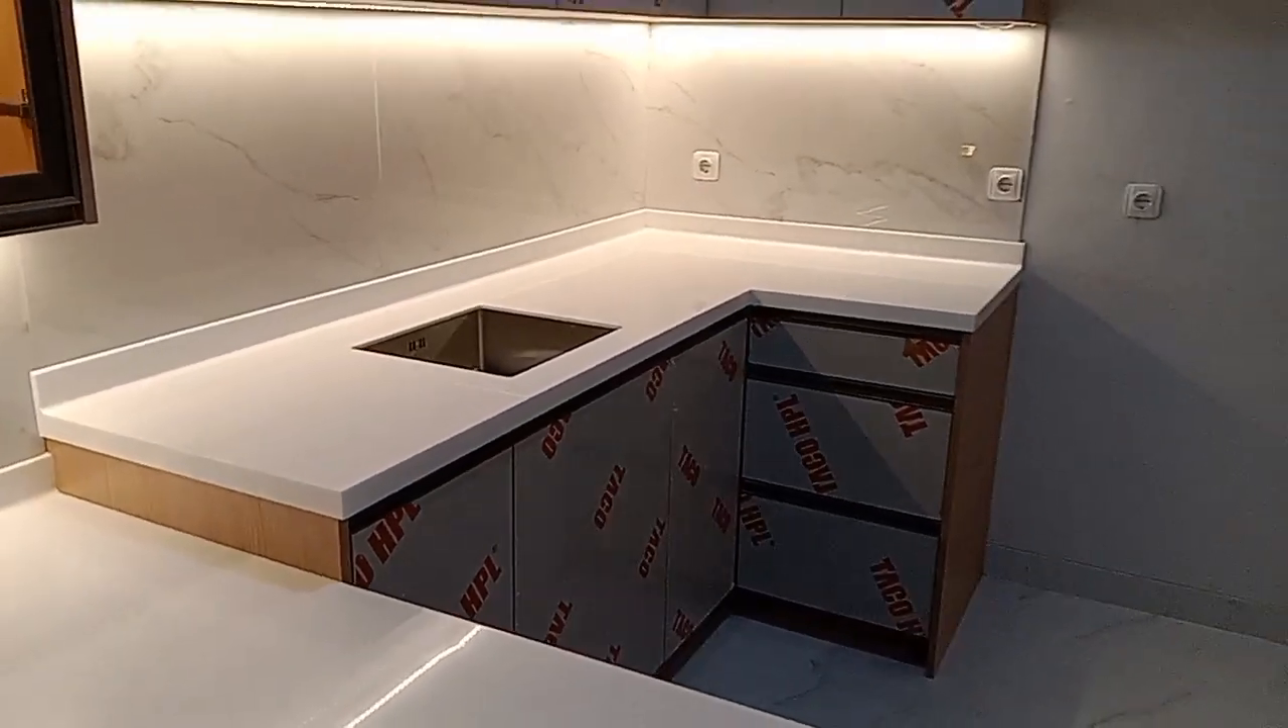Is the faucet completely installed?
No.